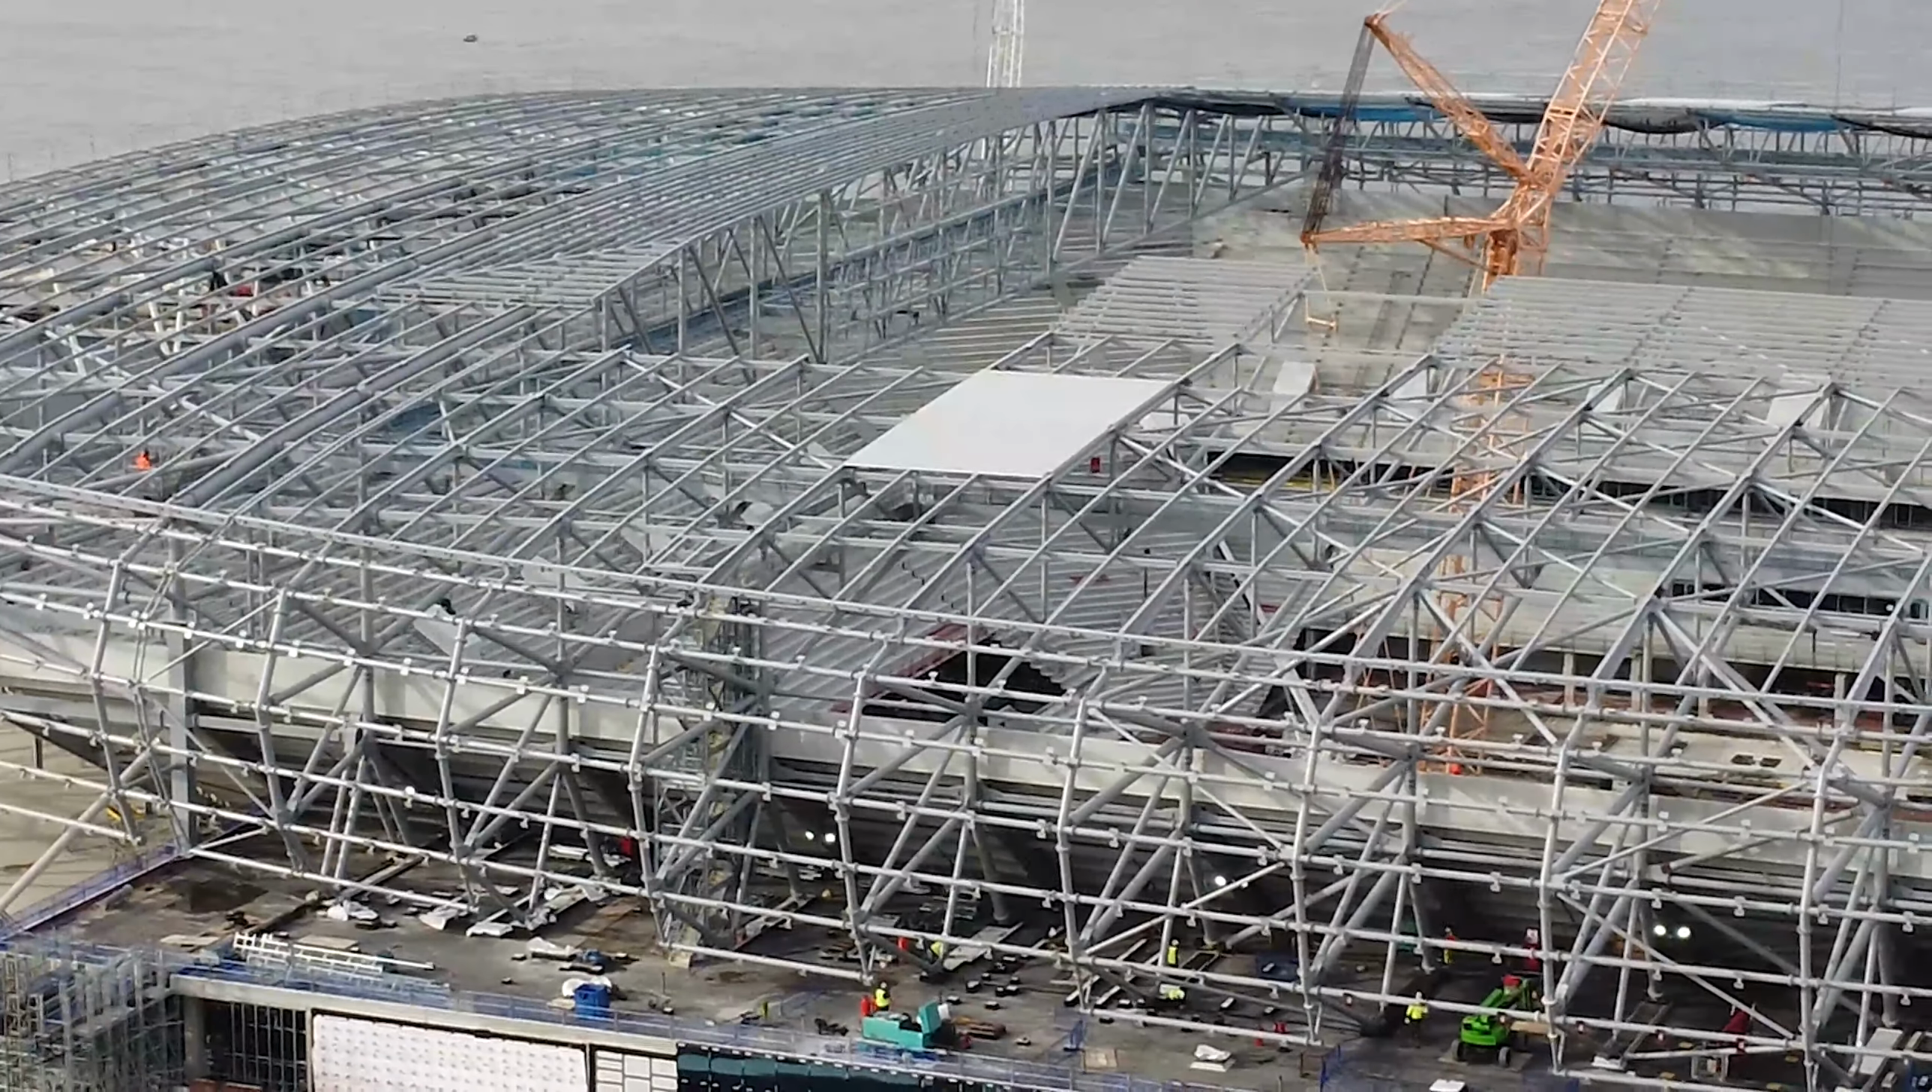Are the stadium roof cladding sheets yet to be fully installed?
Yes.